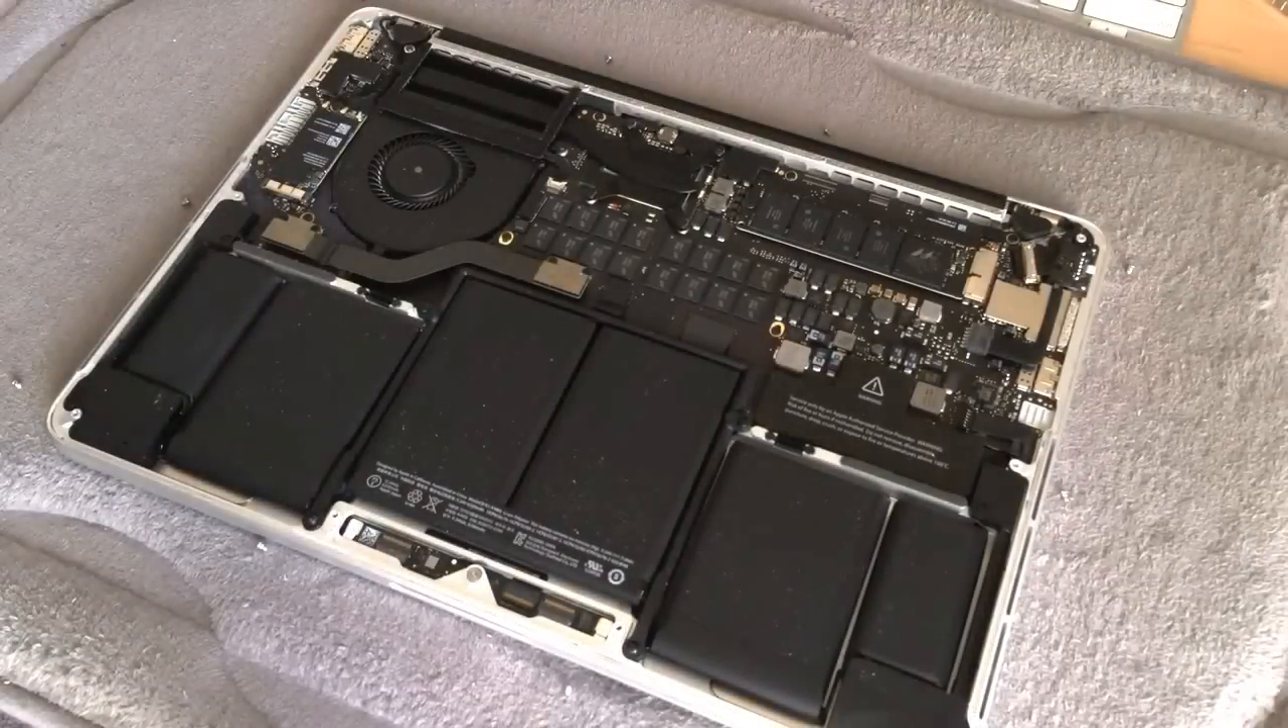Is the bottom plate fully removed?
Yes.